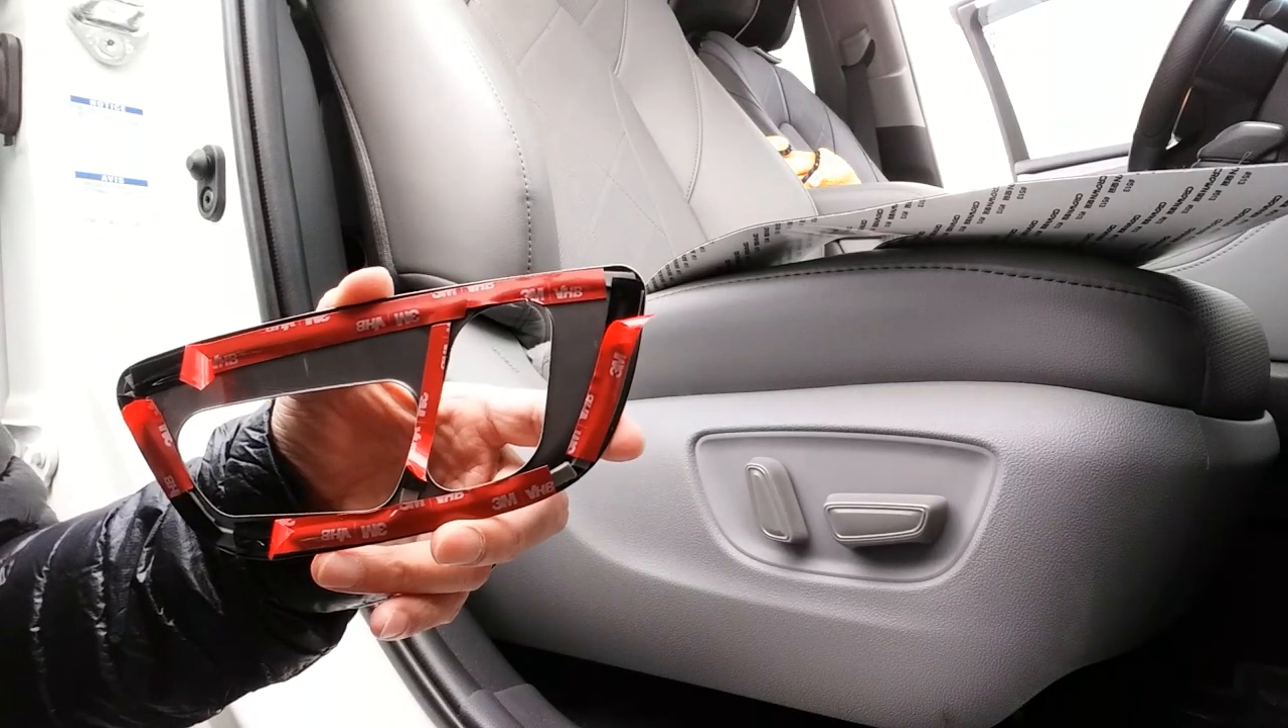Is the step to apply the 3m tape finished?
Yes.